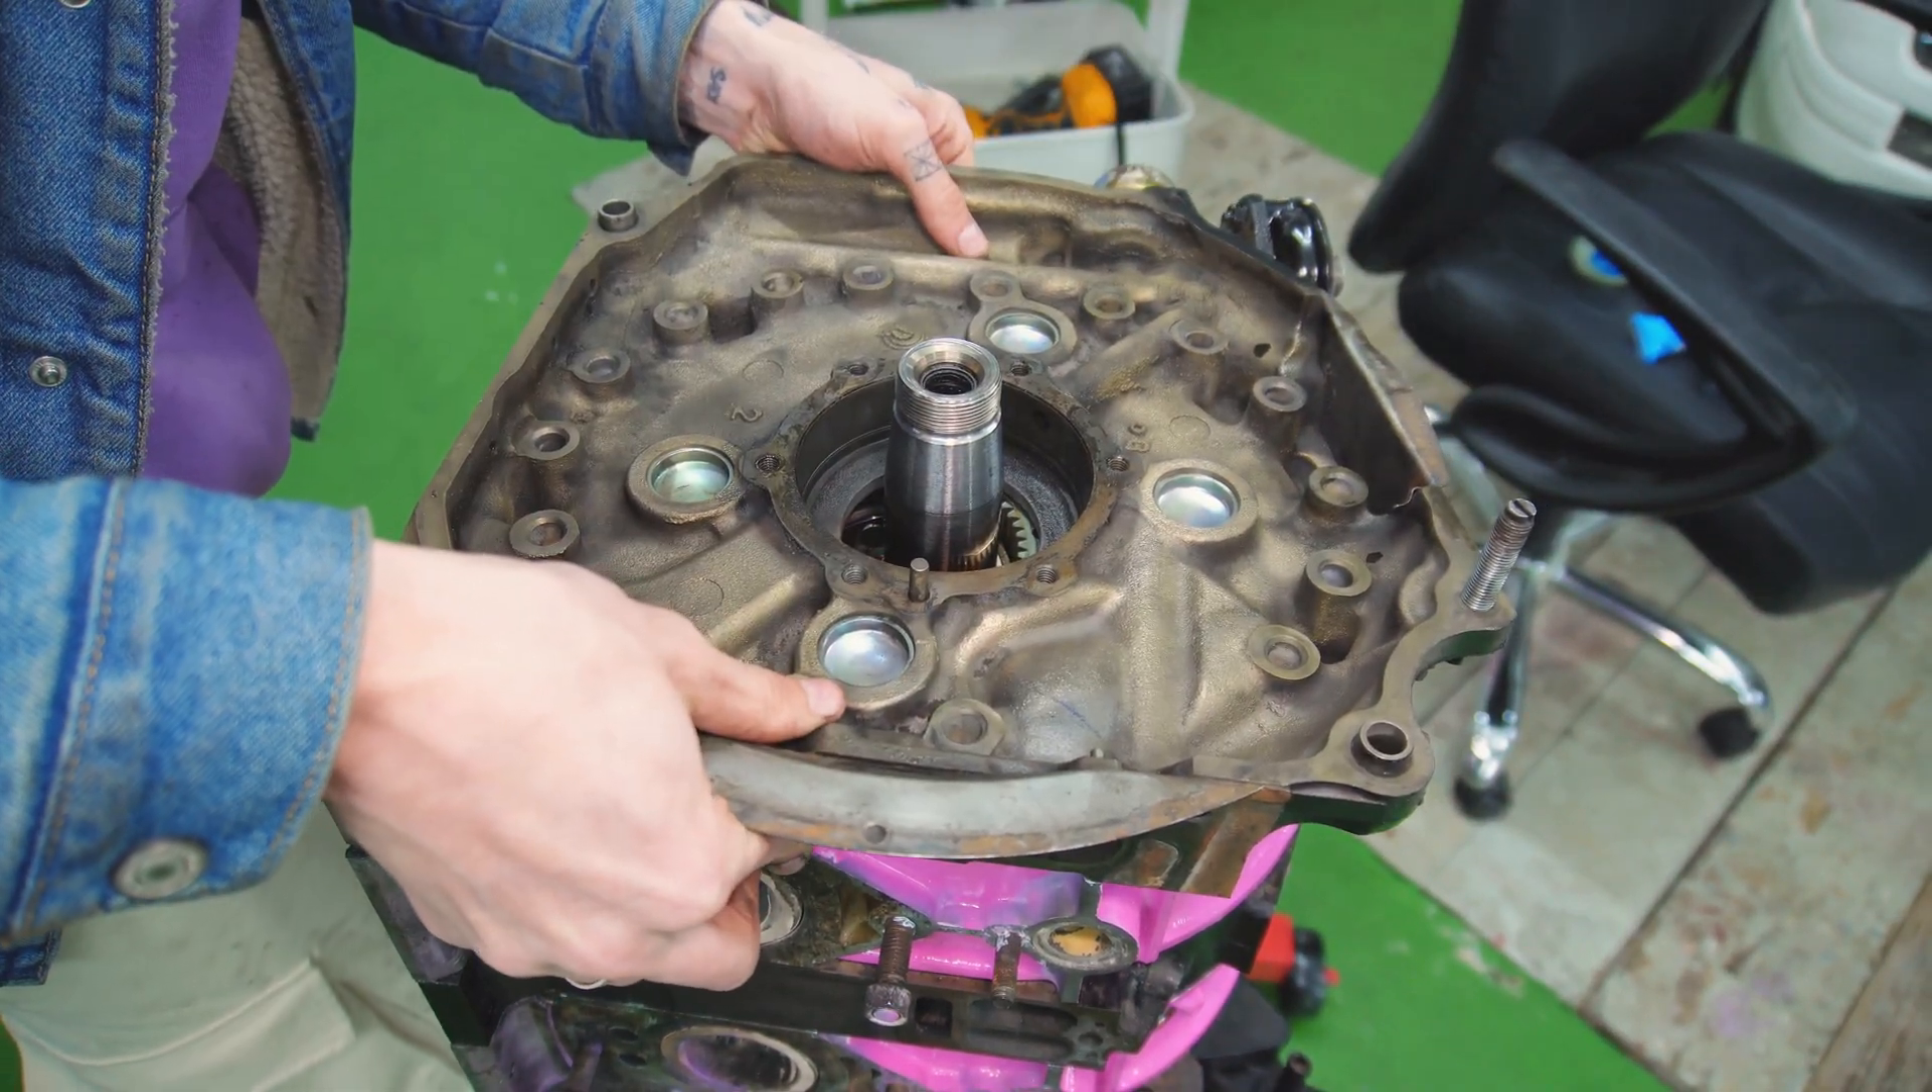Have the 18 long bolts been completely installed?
No.